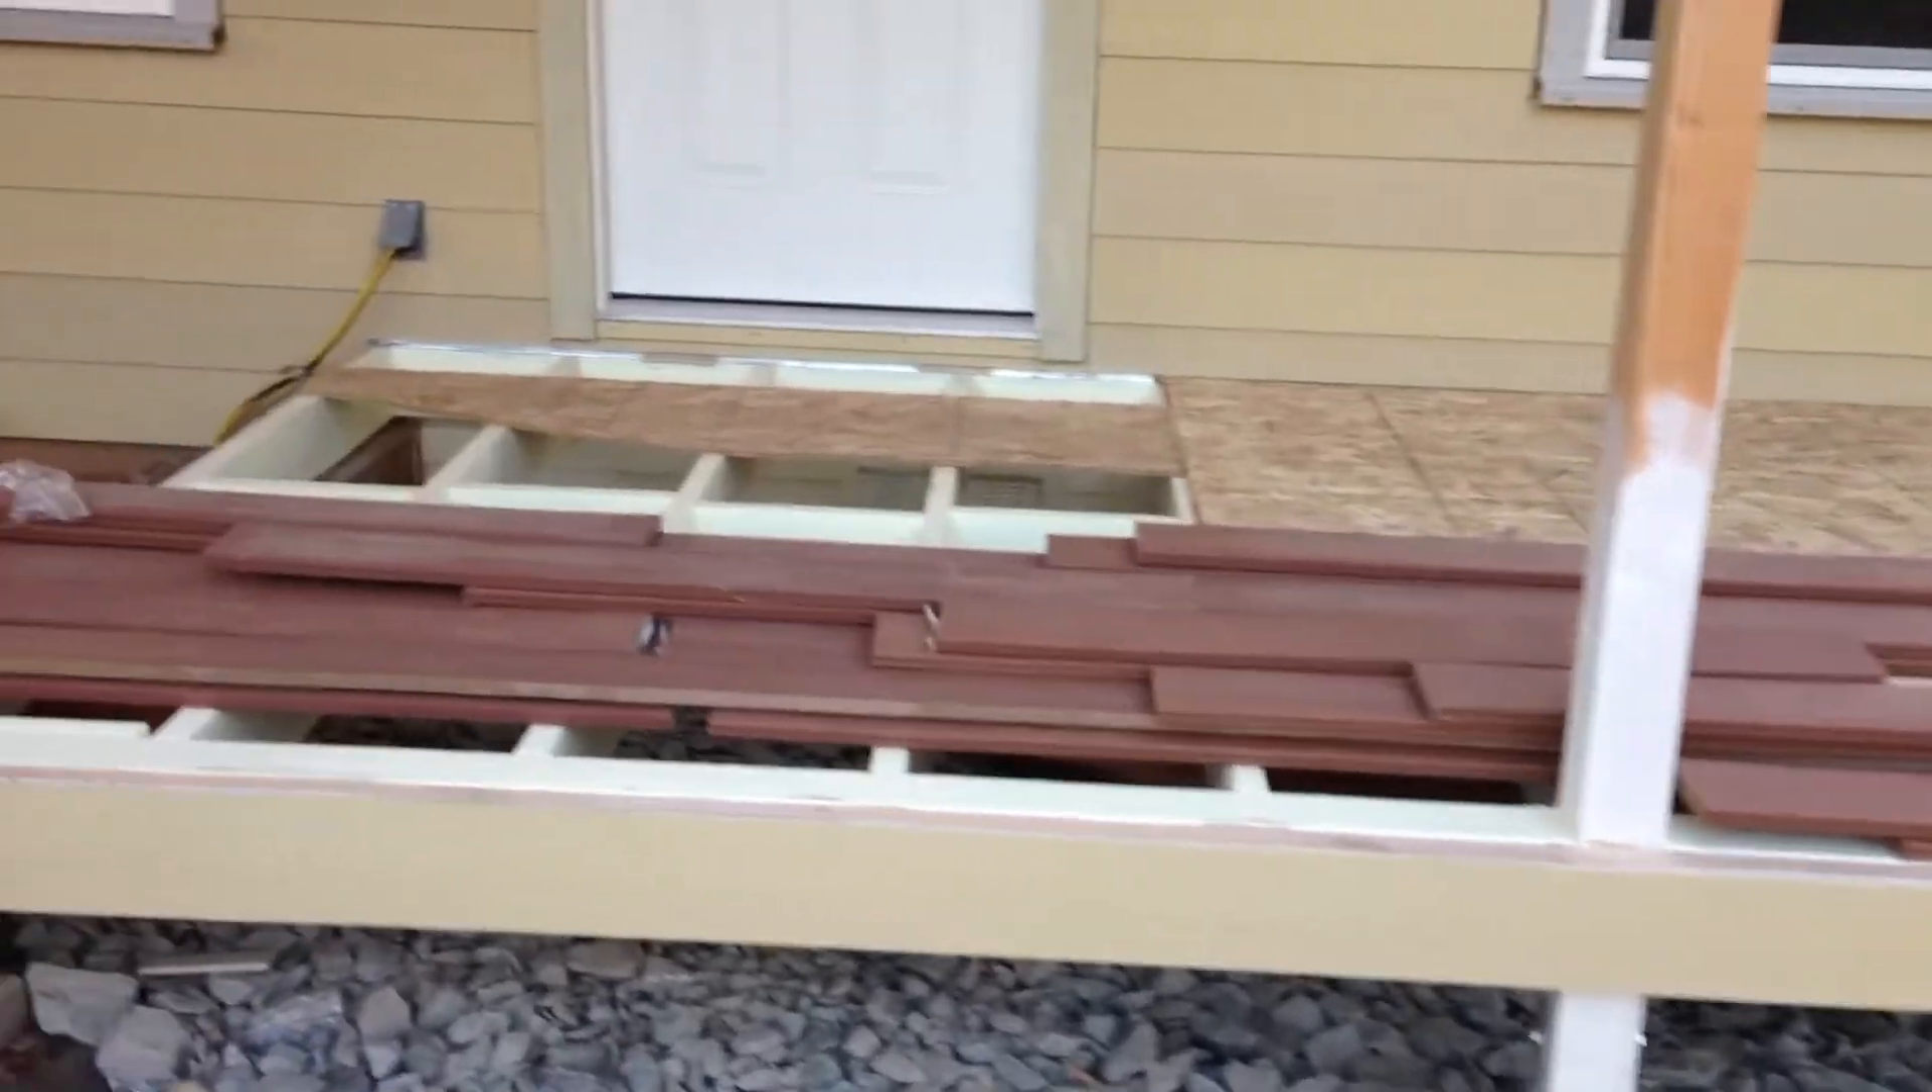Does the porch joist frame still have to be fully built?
No.